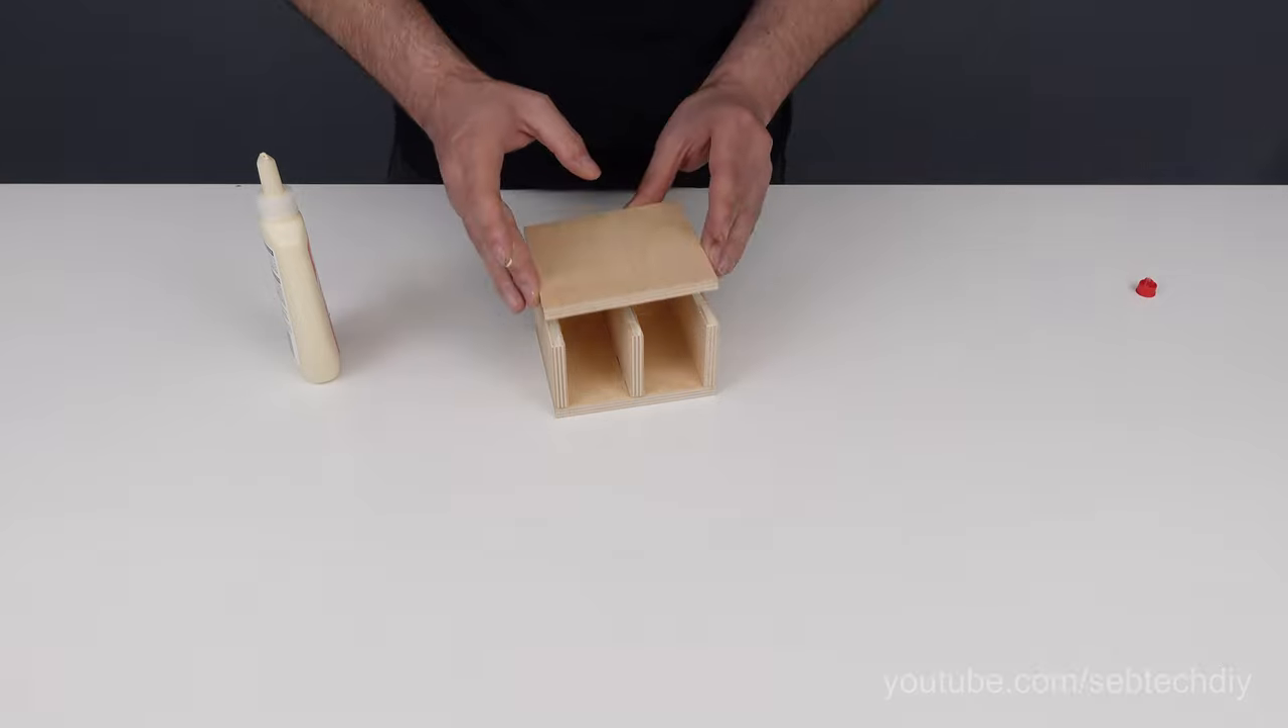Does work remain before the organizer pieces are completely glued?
Yes.